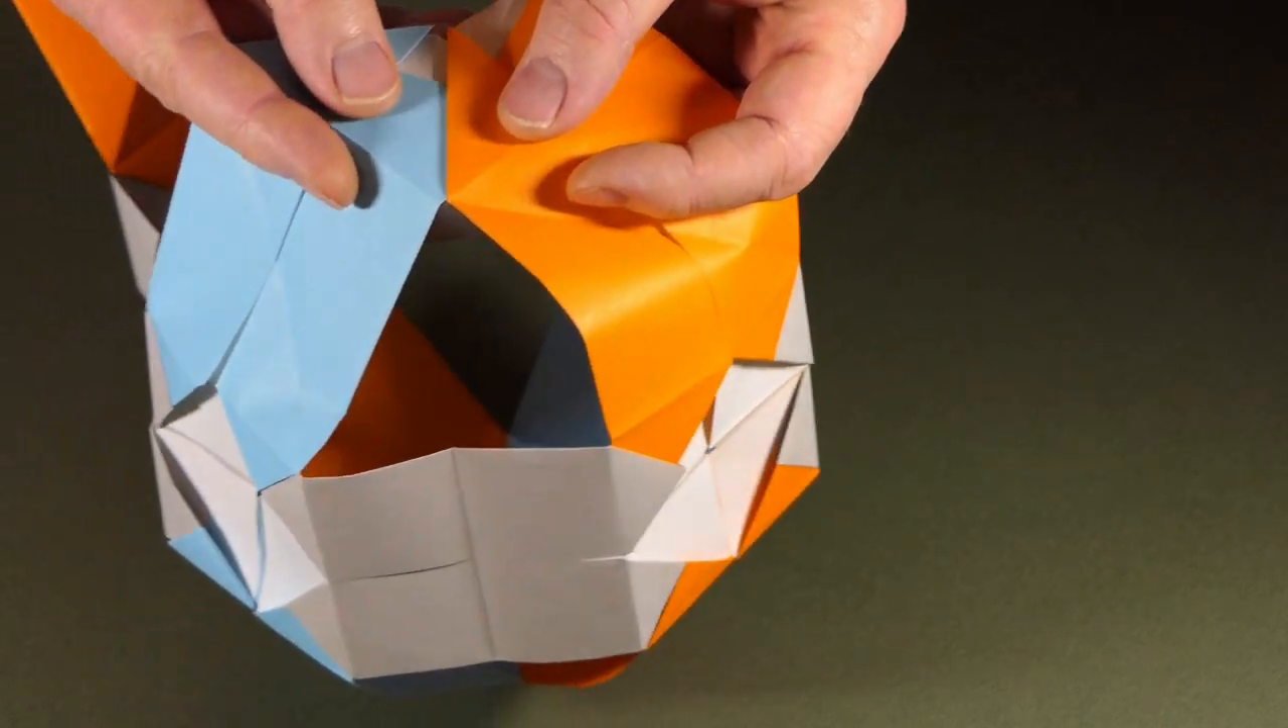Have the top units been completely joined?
No.